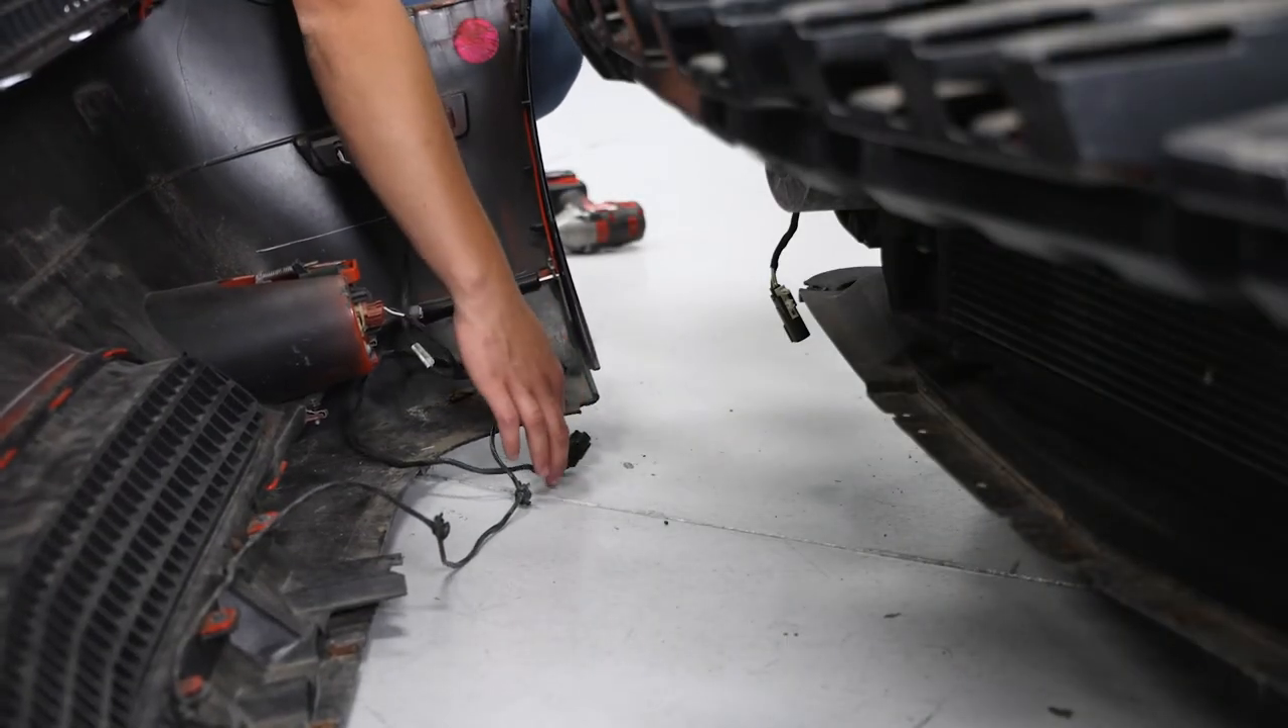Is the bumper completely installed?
No.